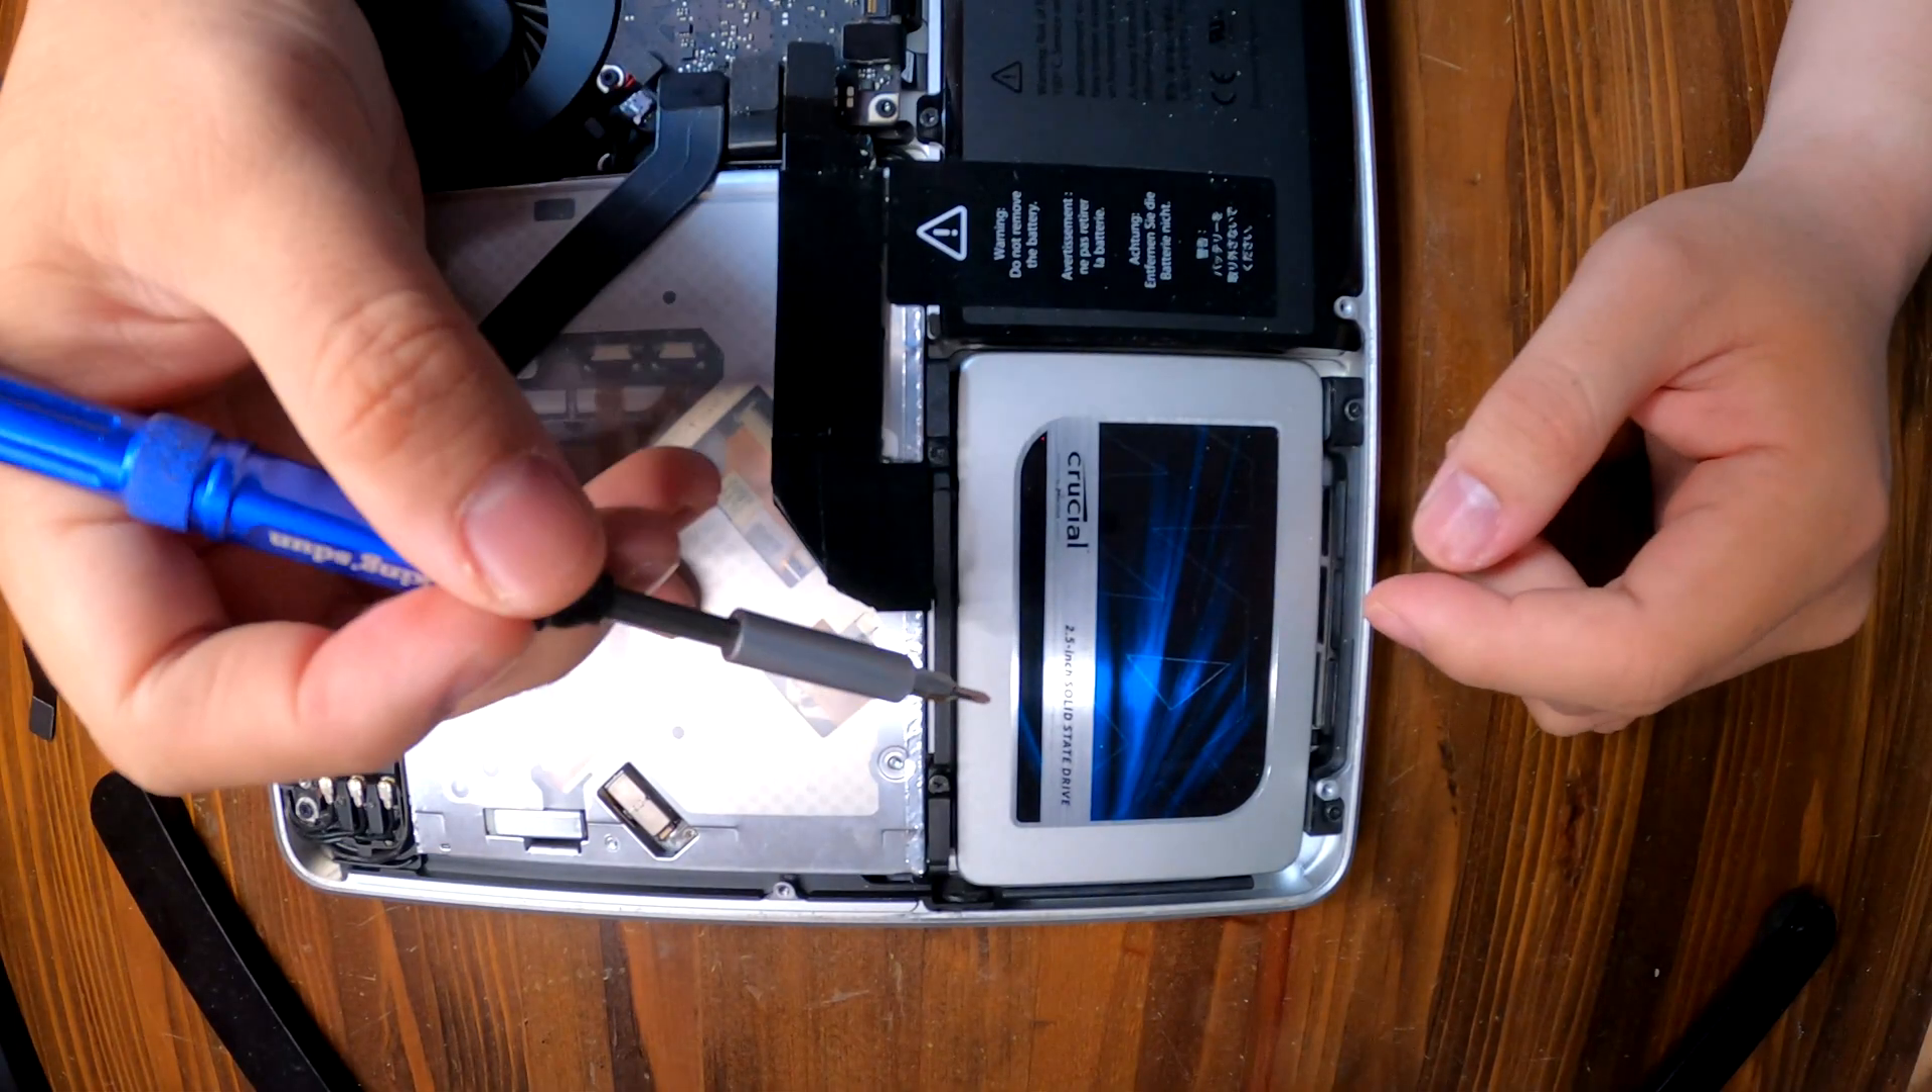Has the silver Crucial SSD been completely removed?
No.